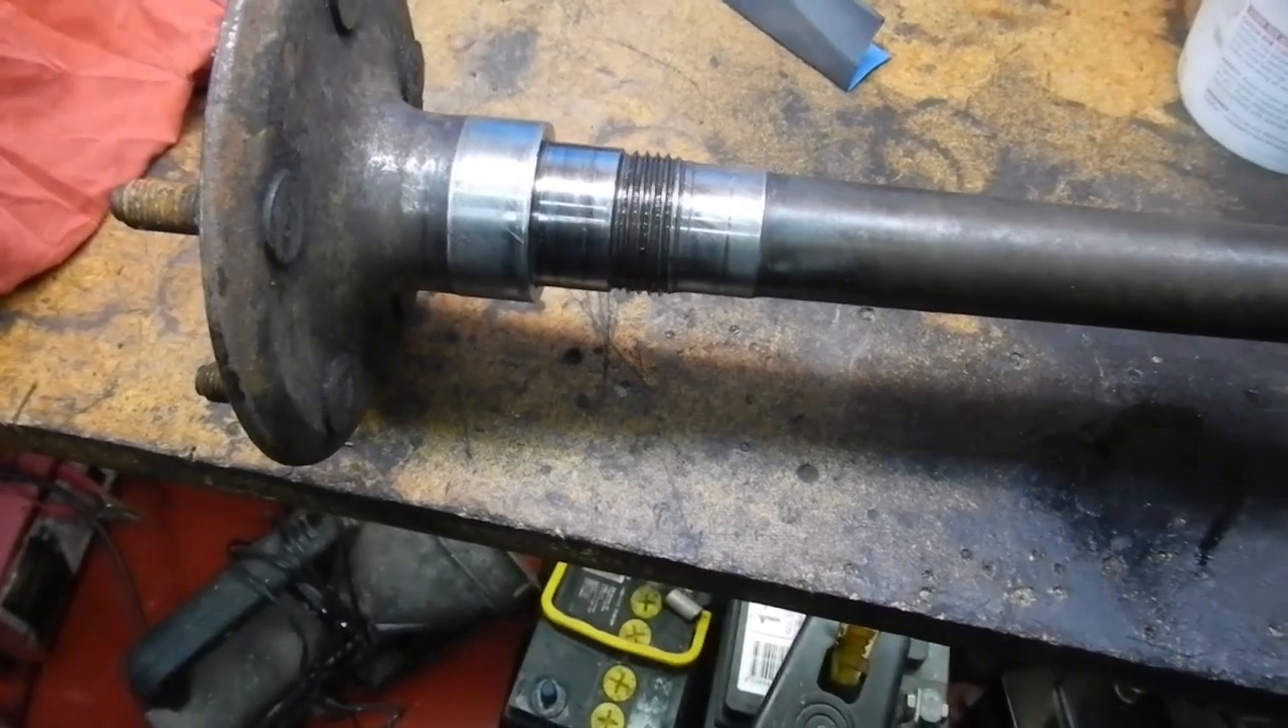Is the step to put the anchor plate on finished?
No.